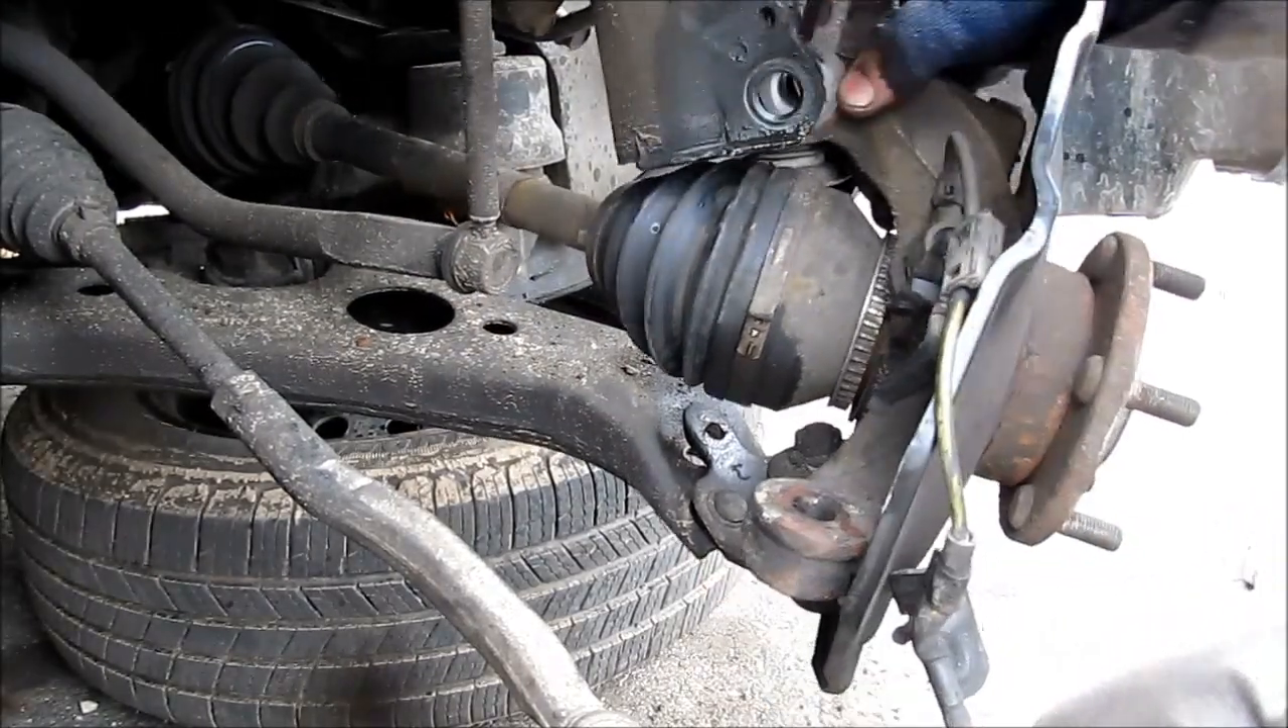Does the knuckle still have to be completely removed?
Yes.